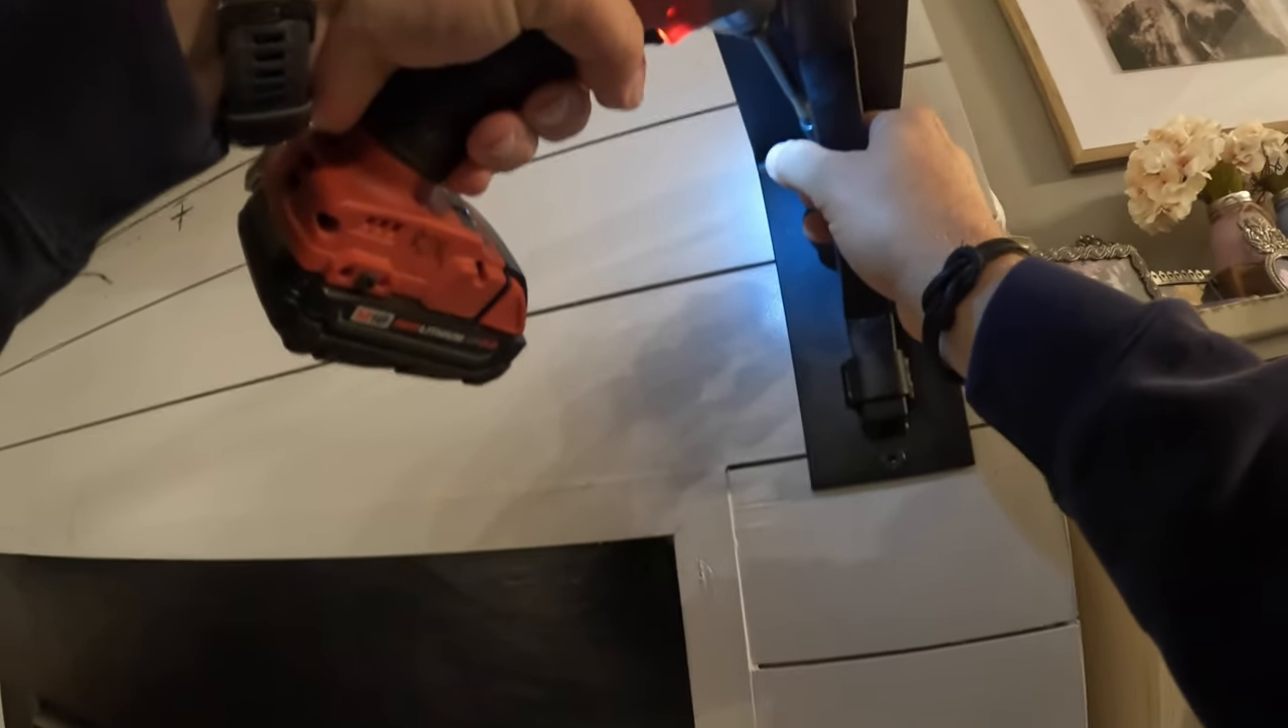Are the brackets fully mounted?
No.